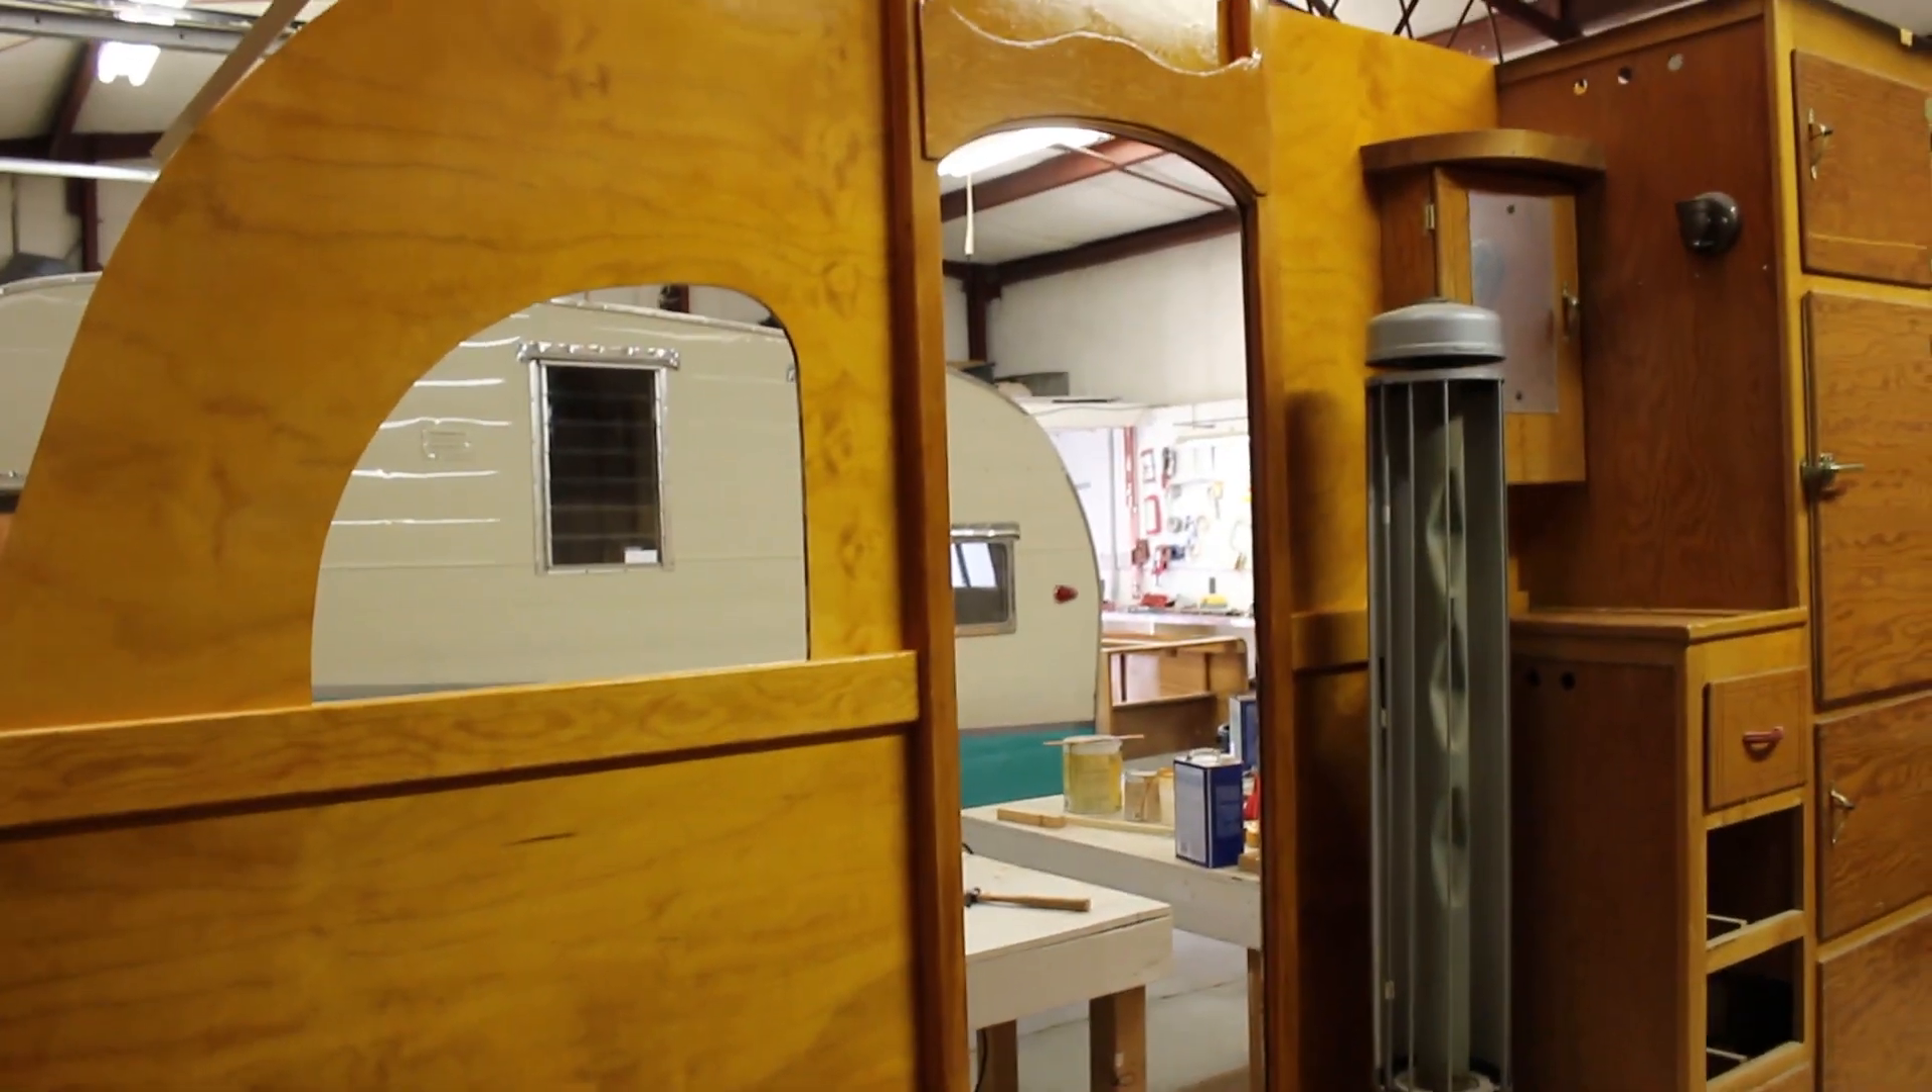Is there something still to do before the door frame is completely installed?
No.